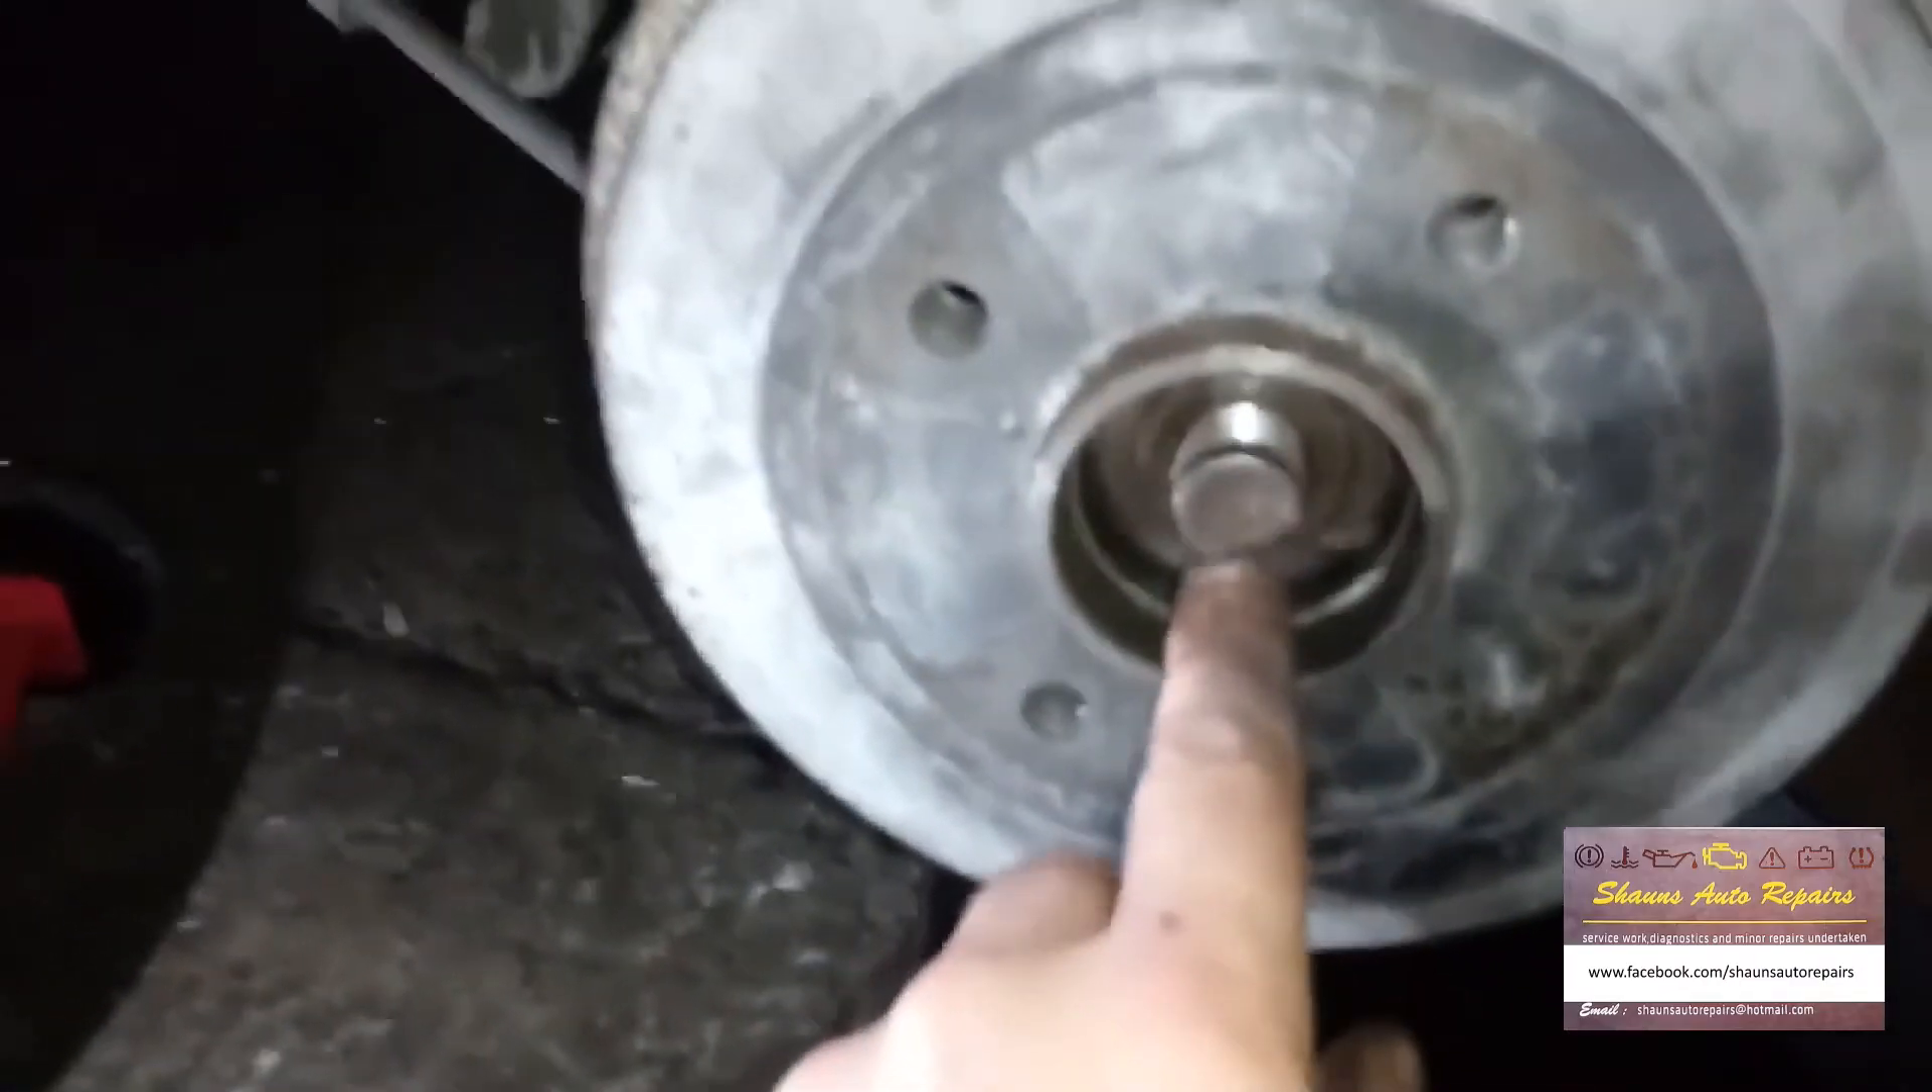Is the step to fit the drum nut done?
No.